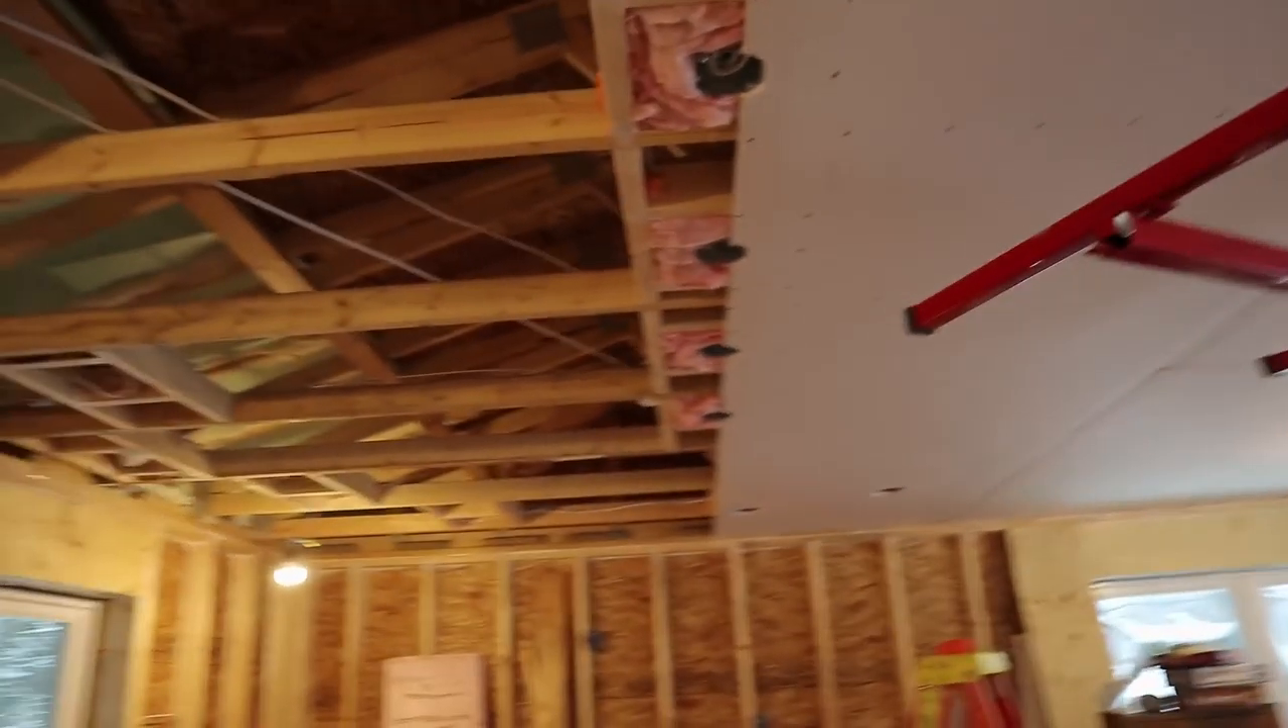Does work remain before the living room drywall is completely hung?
Yes.